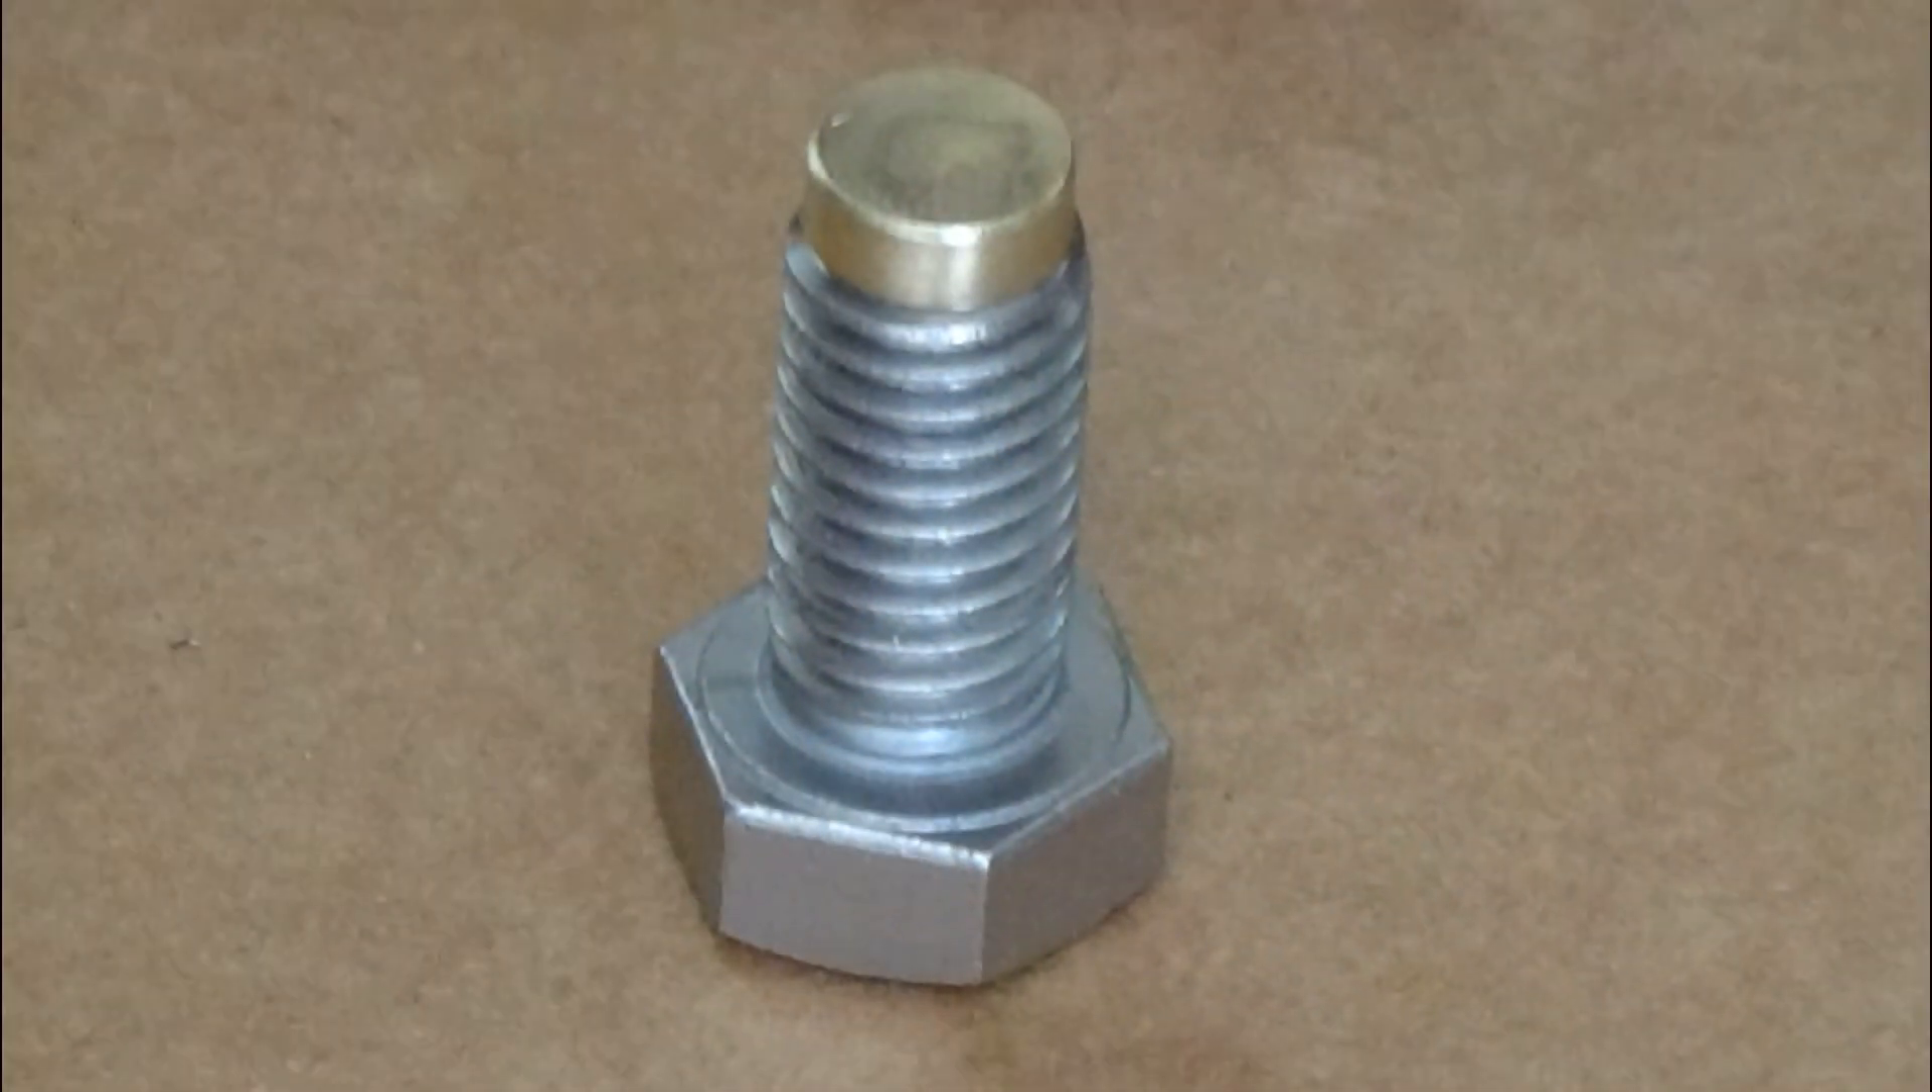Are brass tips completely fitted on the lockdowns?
Yes.